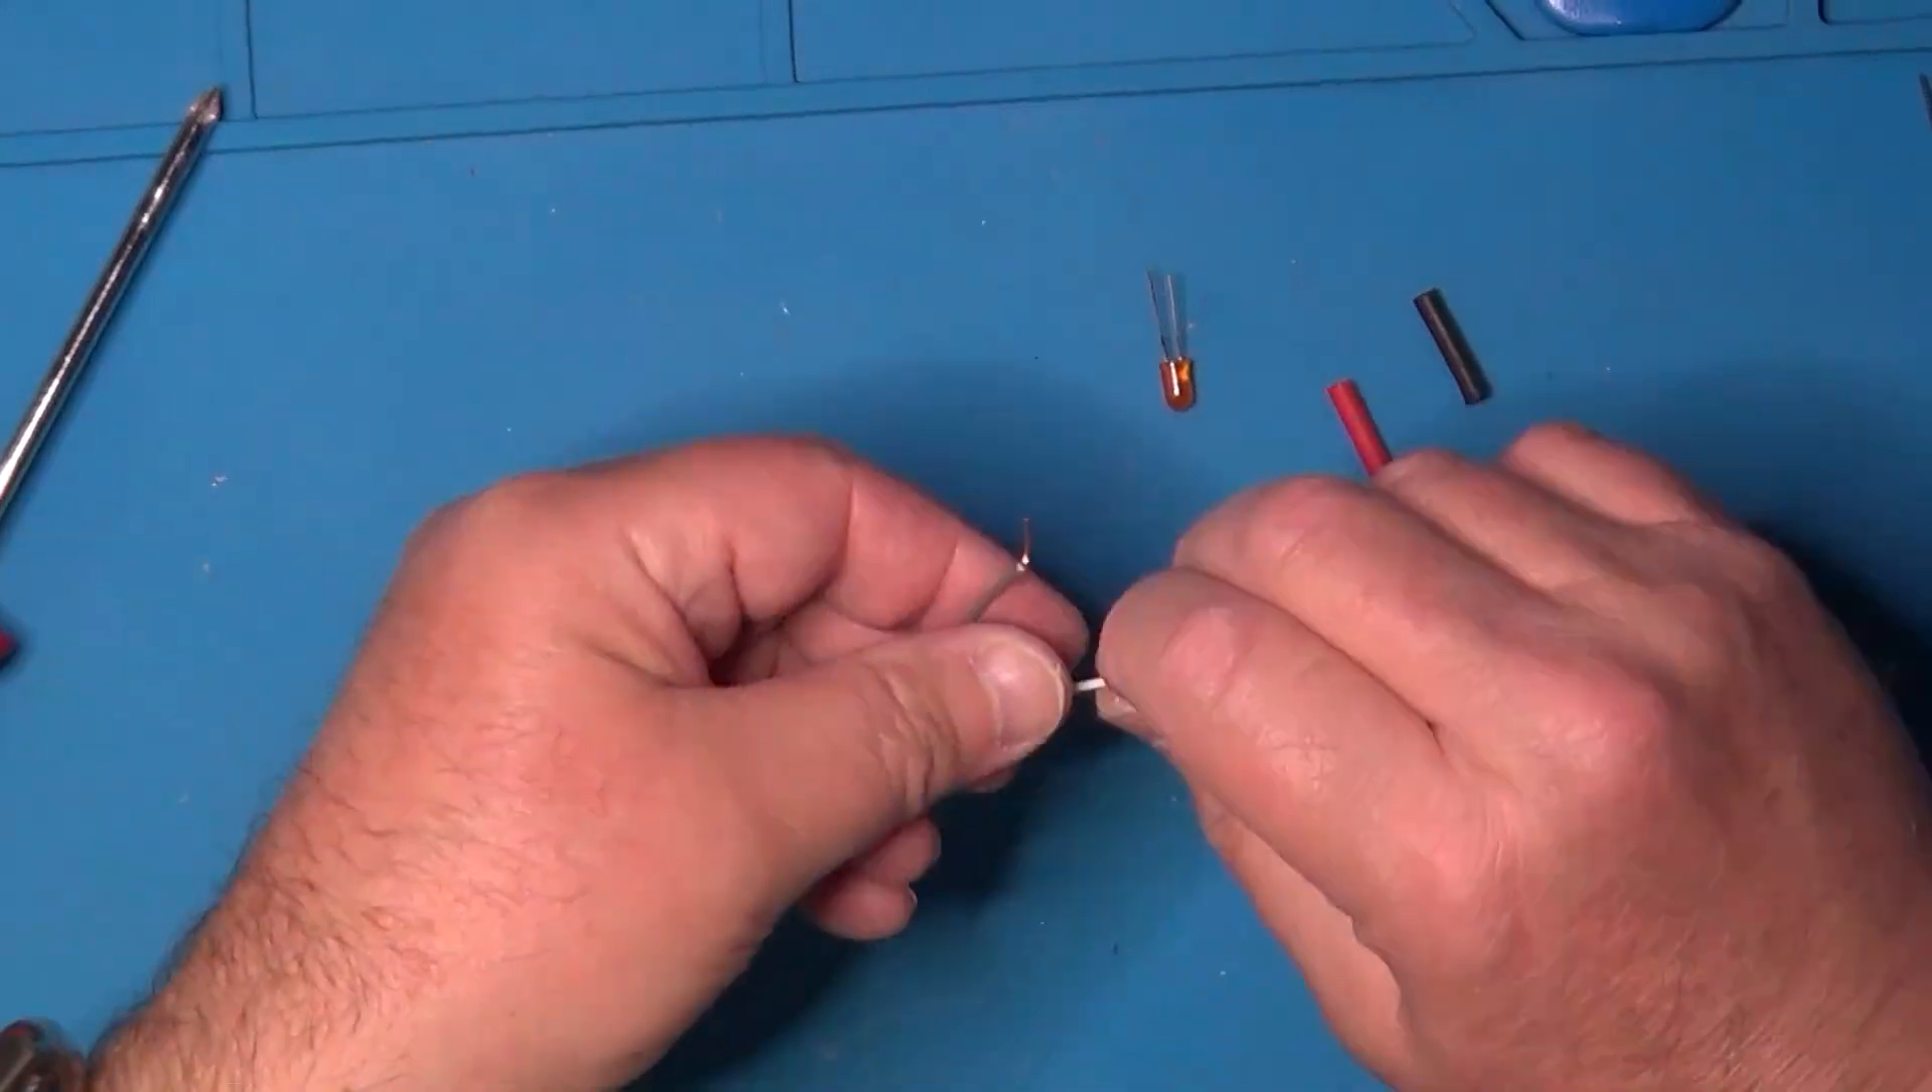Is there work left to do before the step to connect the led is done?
Yes.